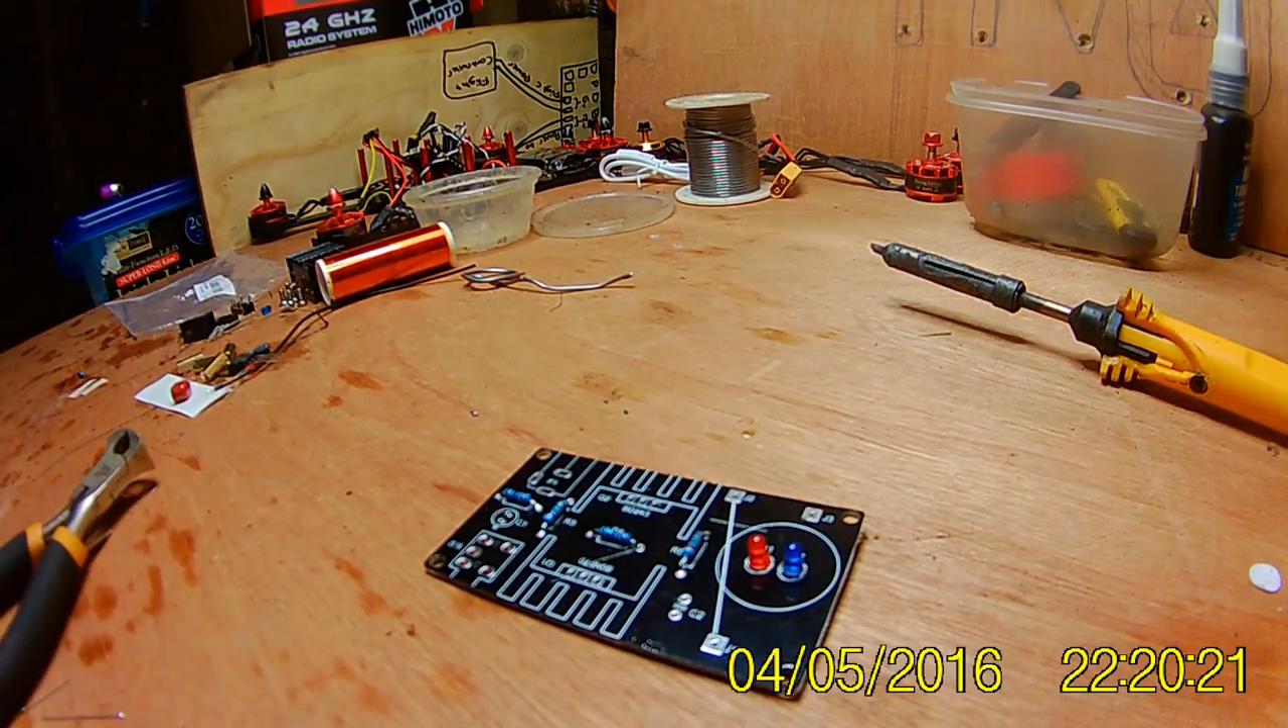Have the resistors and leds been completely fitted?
Yes.